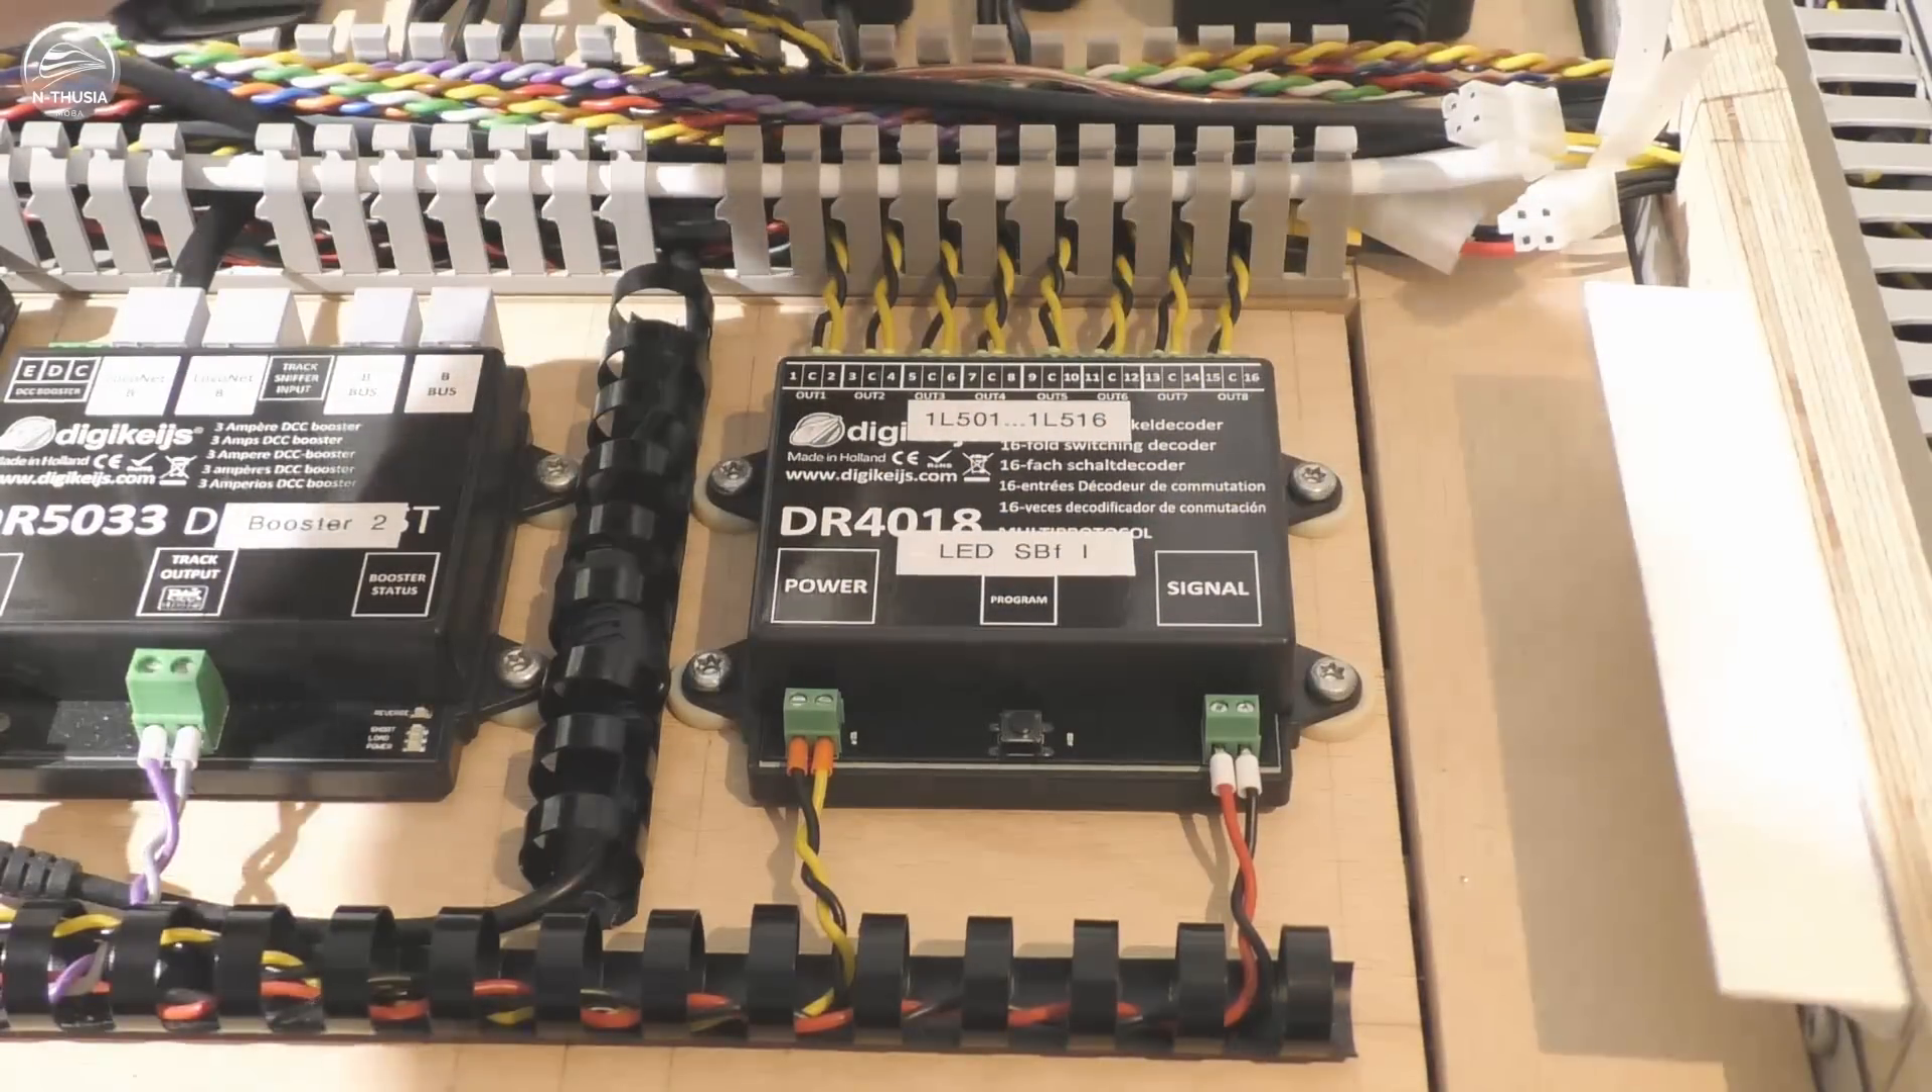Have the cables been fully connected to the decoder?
Yes.